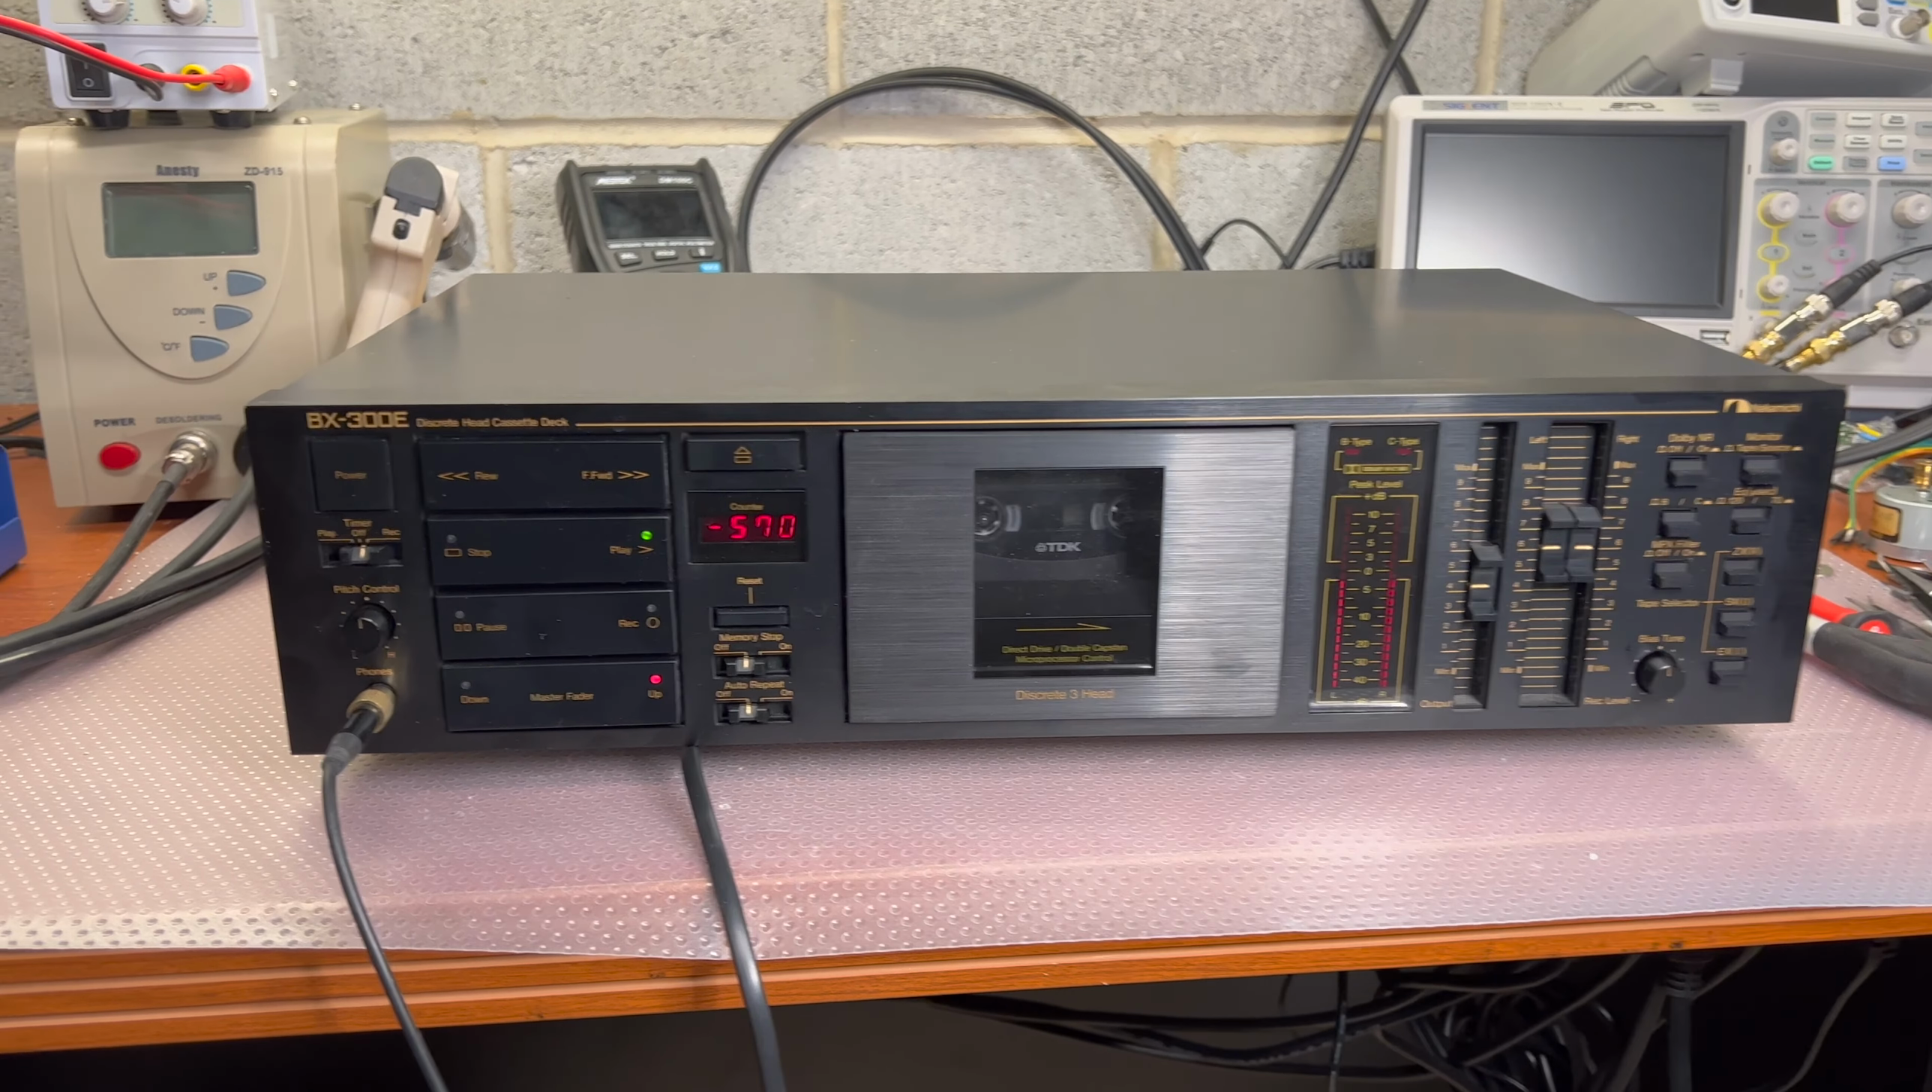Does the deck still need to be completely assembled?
No.